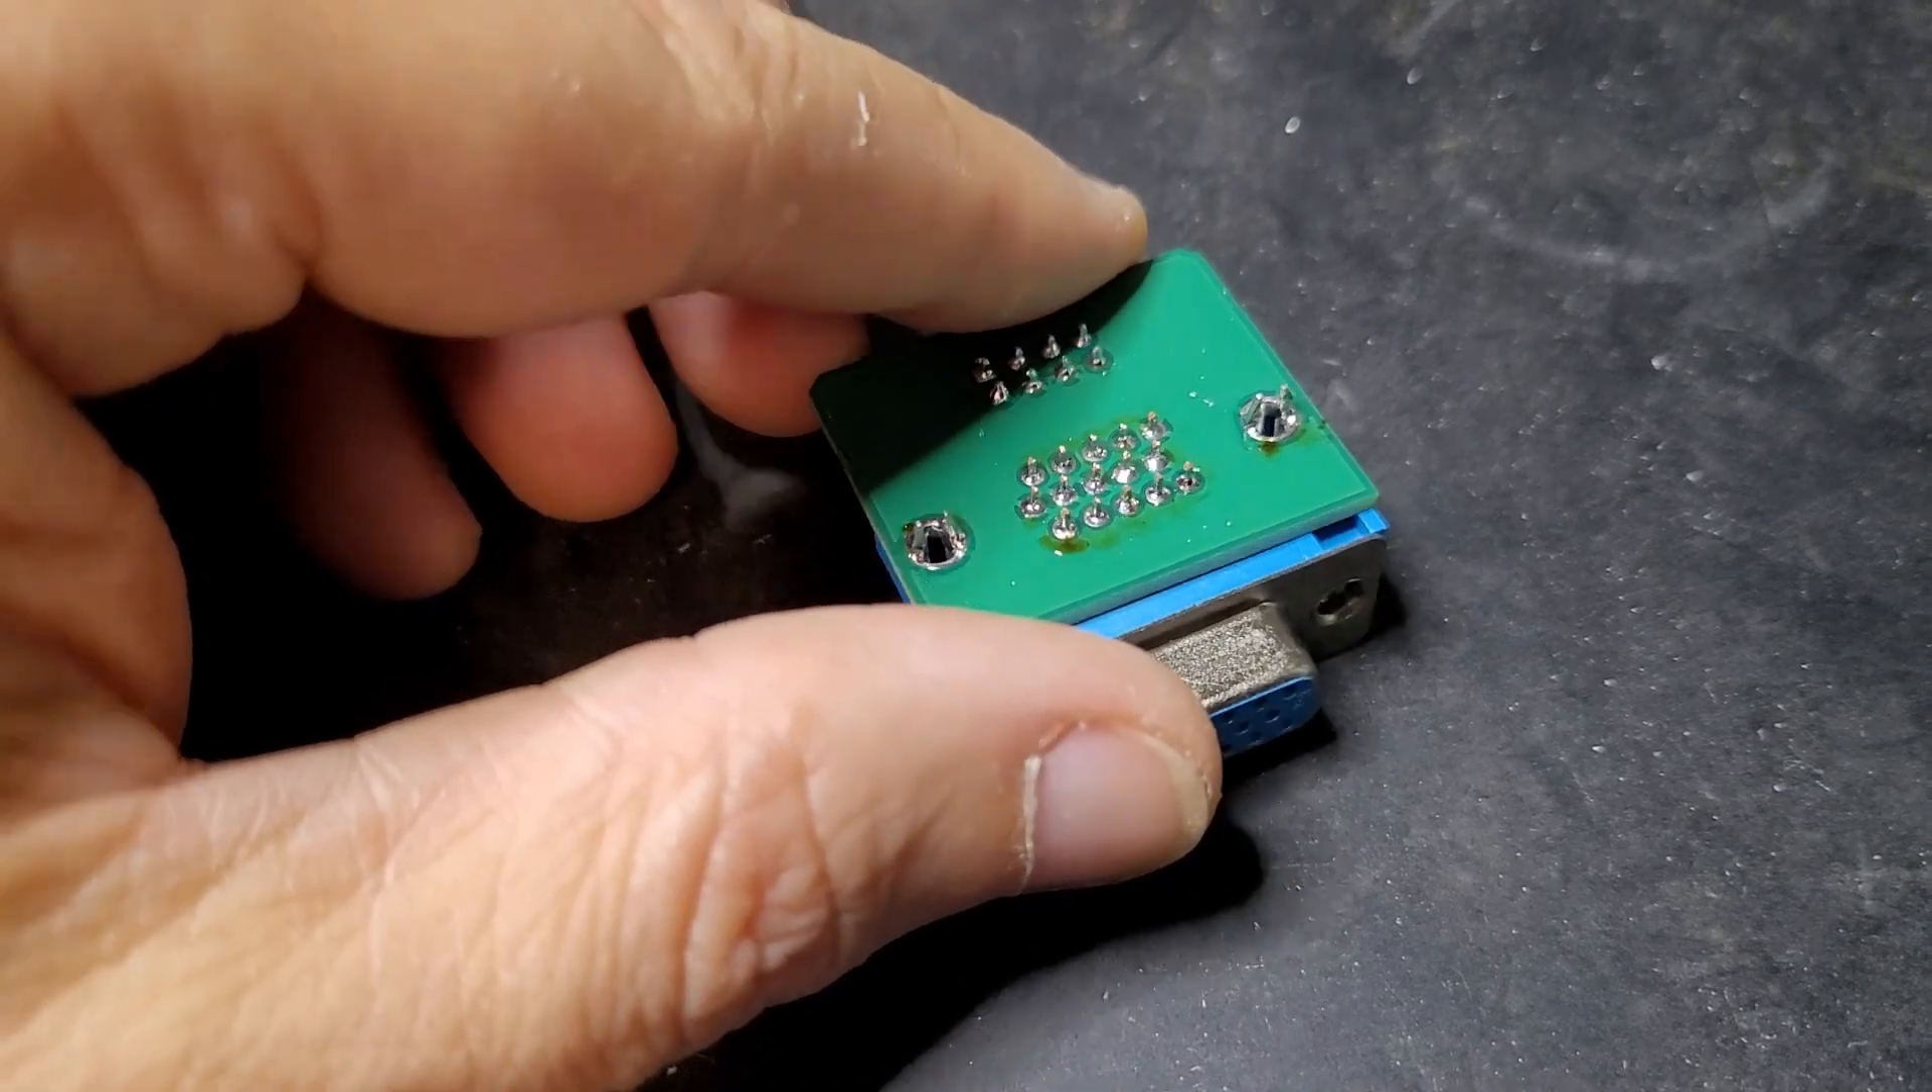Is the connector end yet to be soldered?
No.